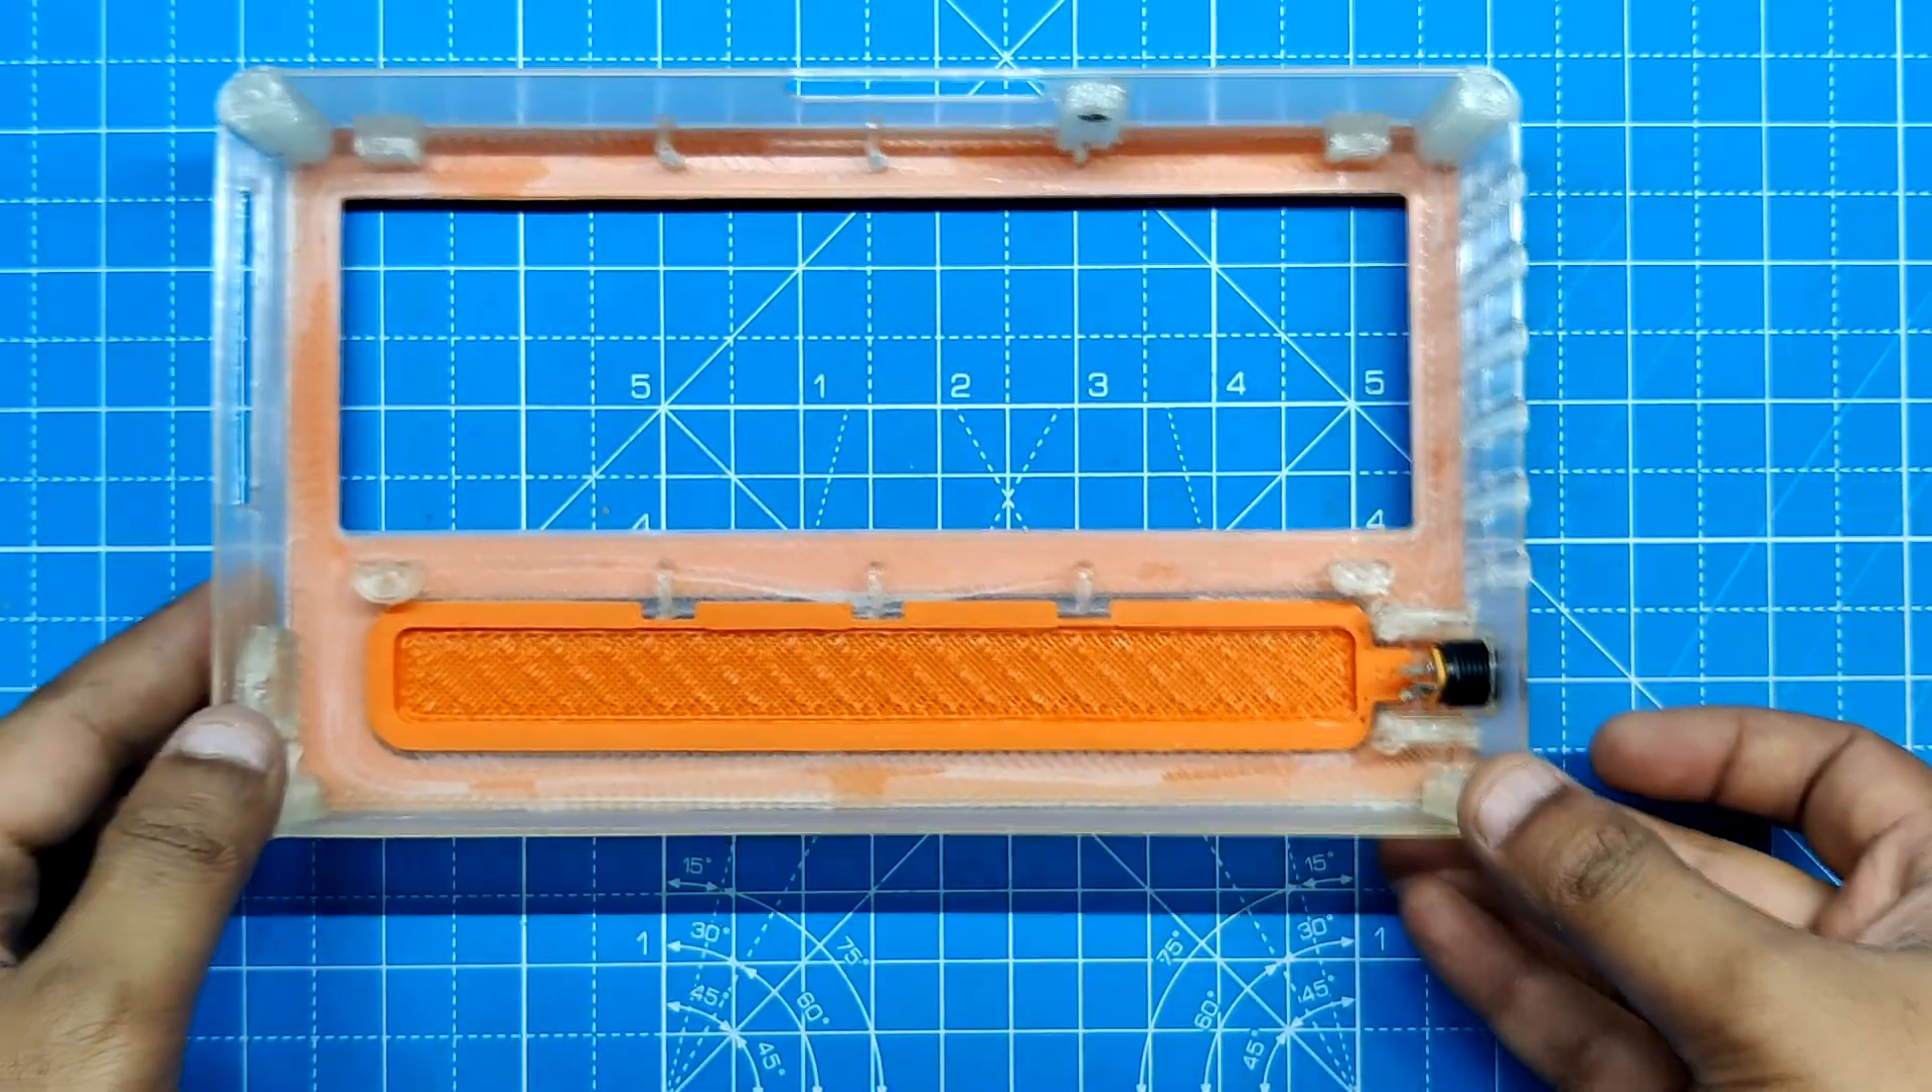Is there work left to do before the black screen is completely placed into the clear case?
Yes.